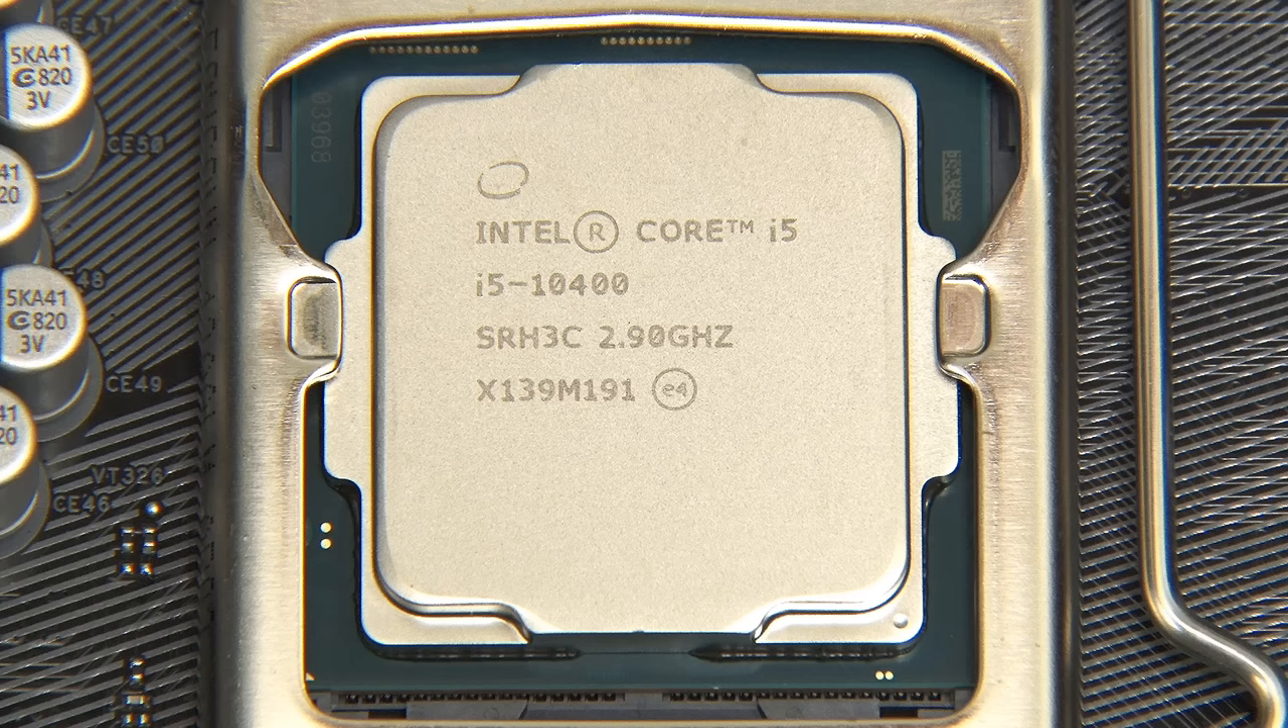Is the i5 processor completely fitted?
Yes.